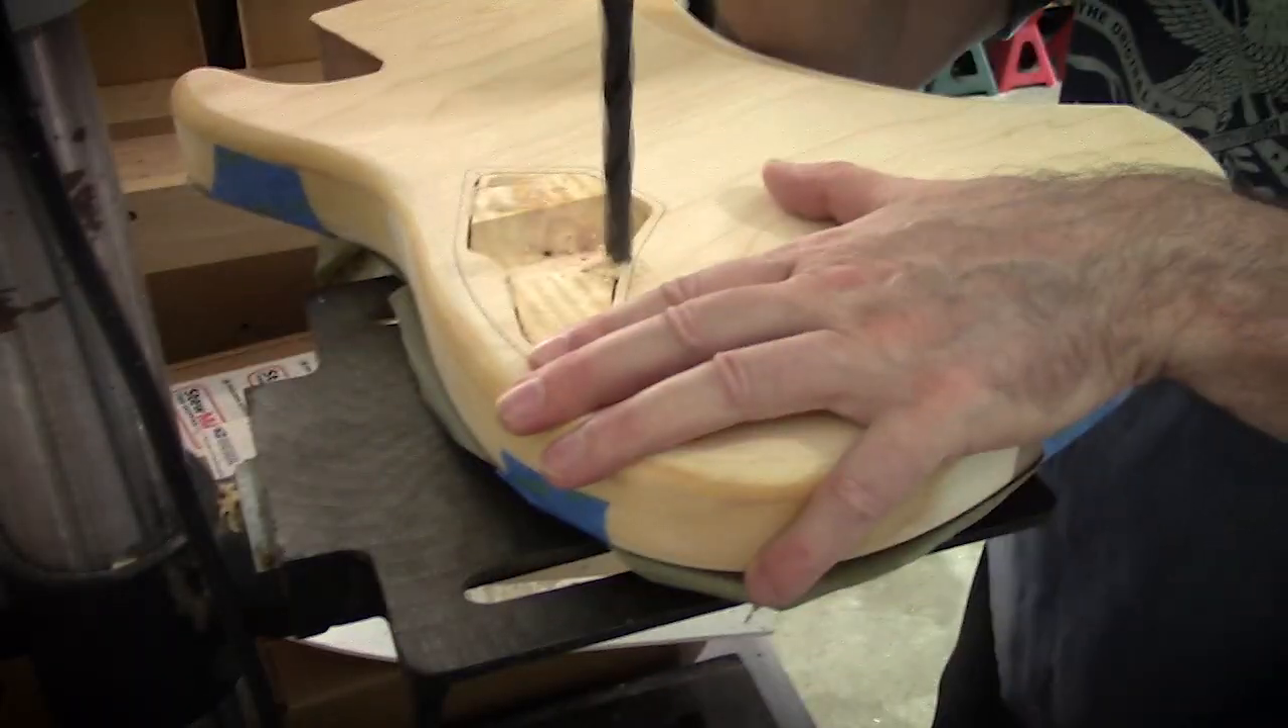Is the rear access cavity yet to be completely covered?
Yes.